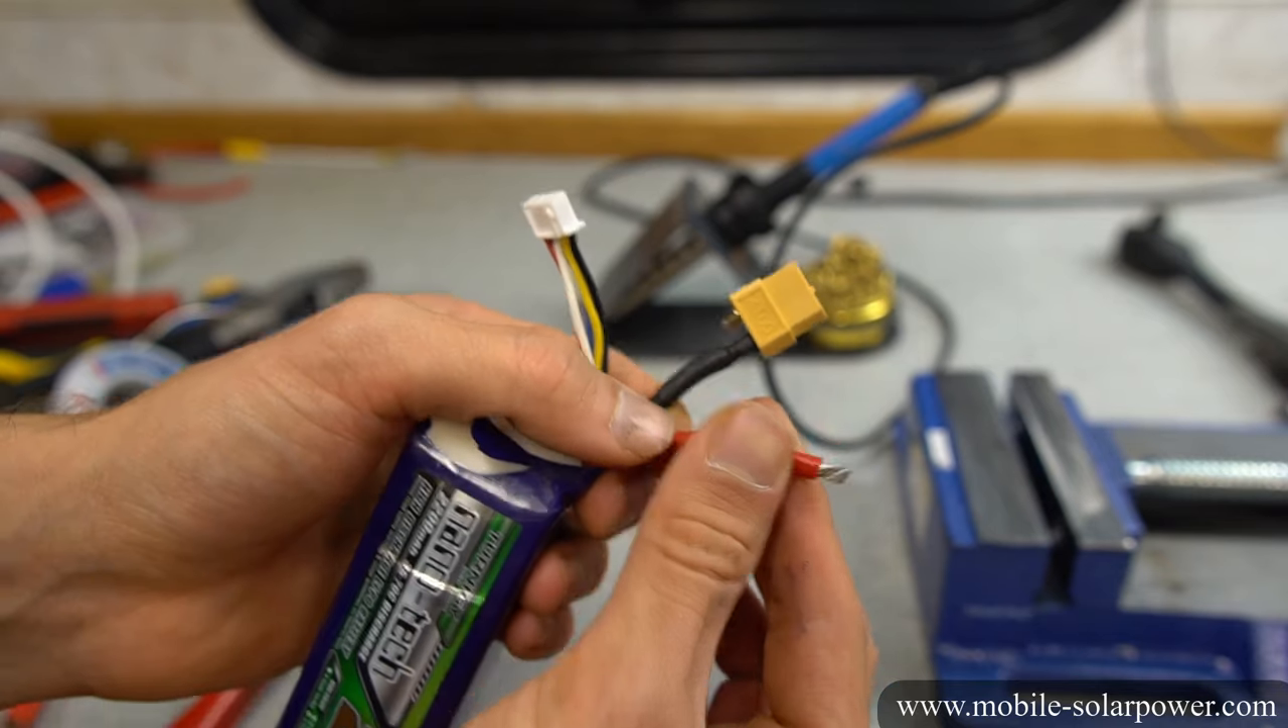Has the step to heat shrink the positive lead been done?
No.